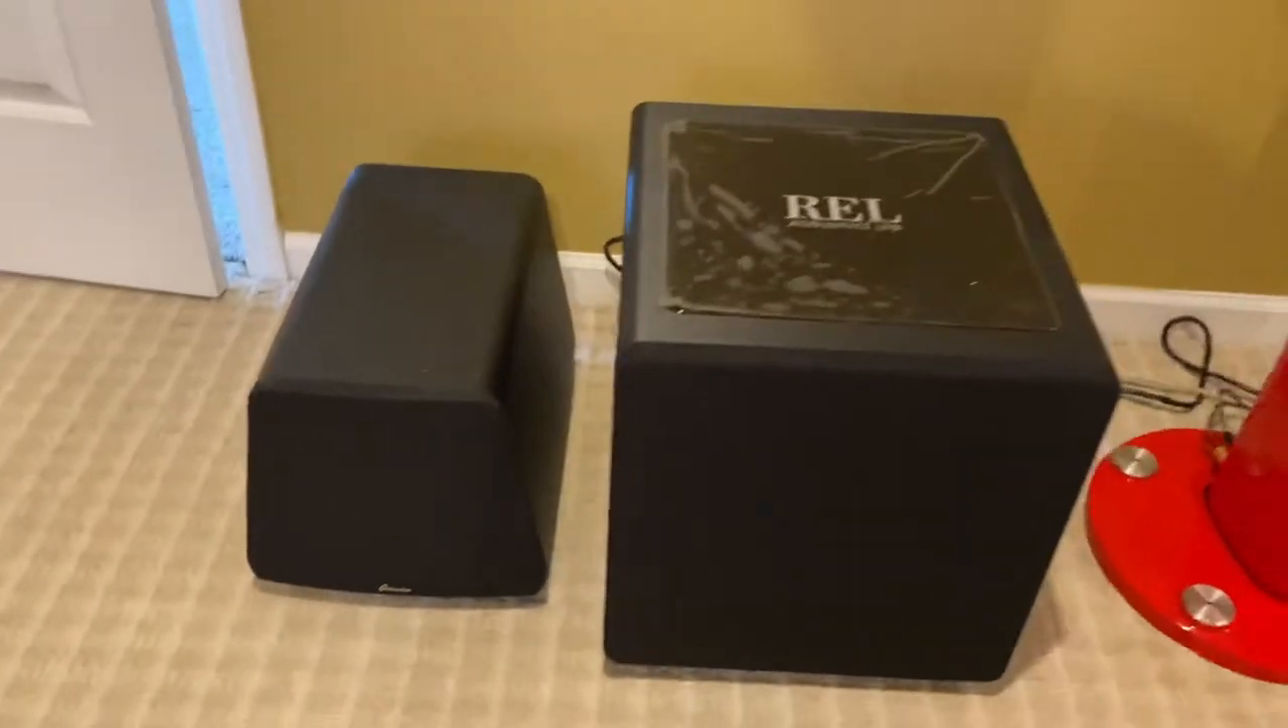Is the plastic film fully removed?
No.